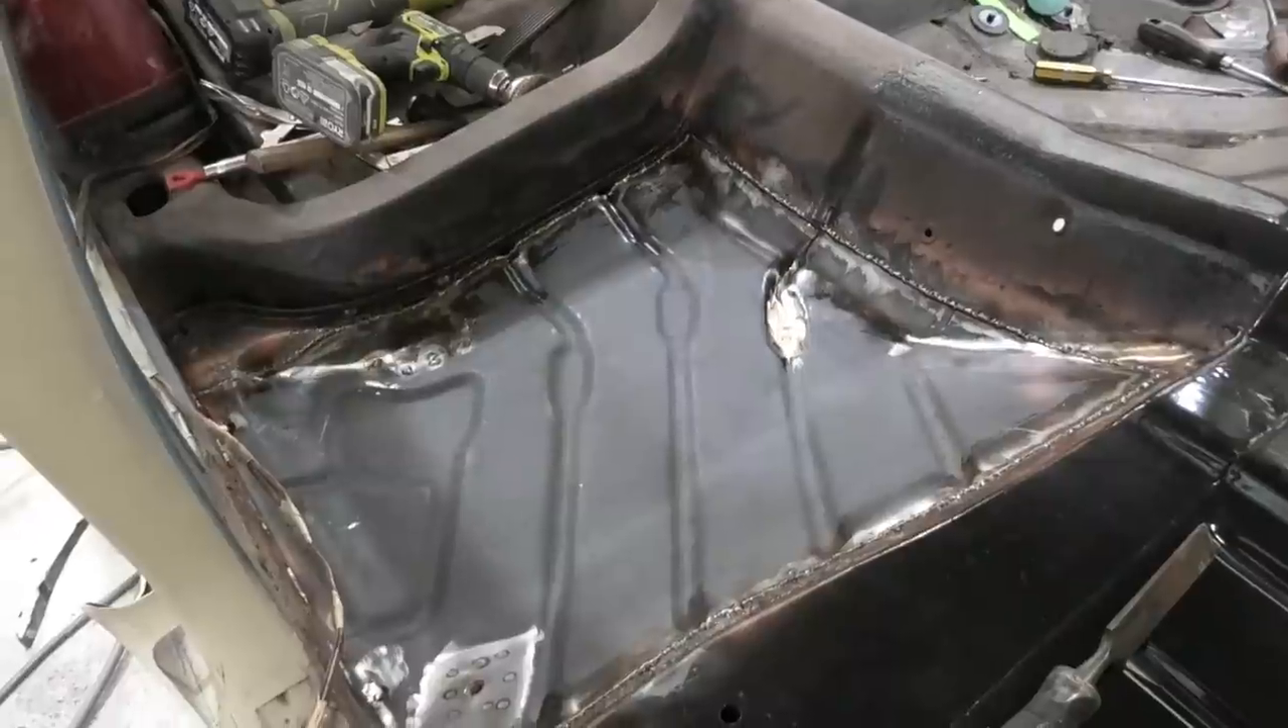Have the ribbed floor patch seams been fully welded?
Yes.